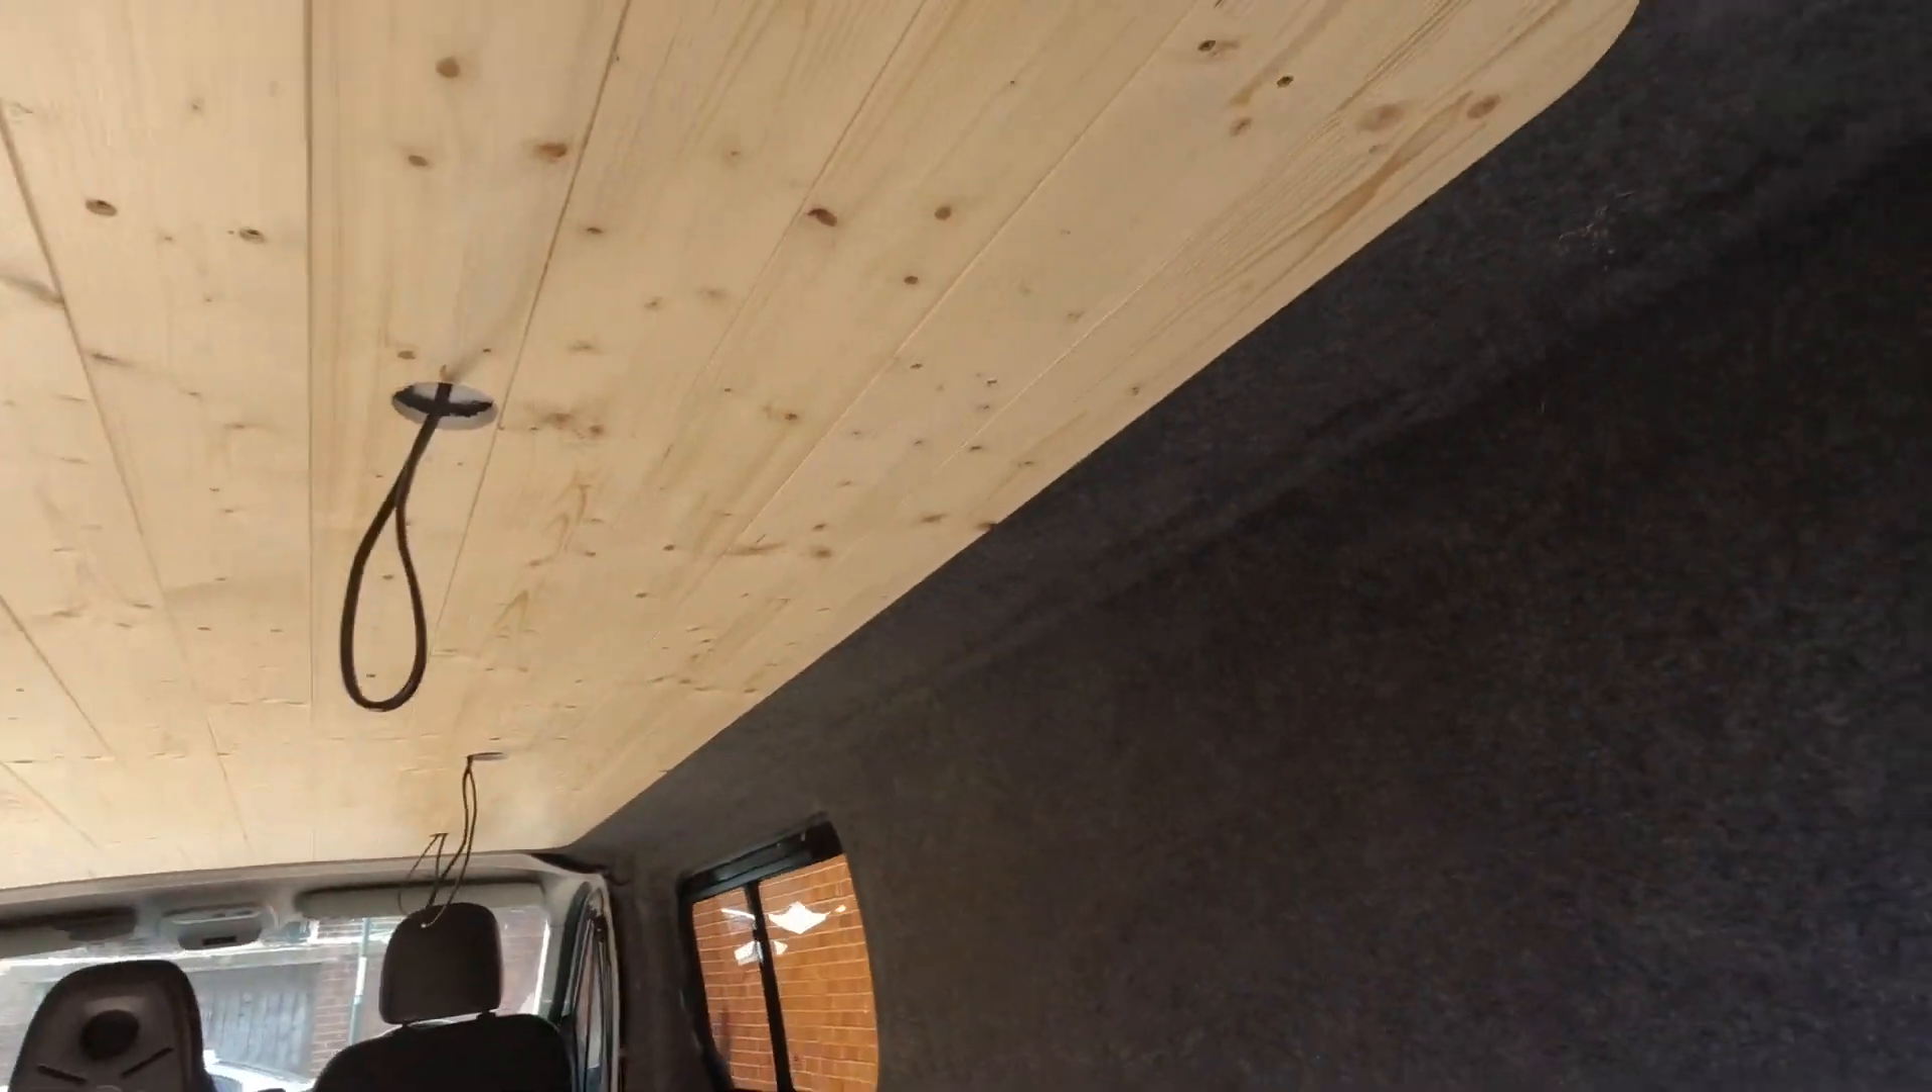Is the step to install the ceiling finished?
Yes.